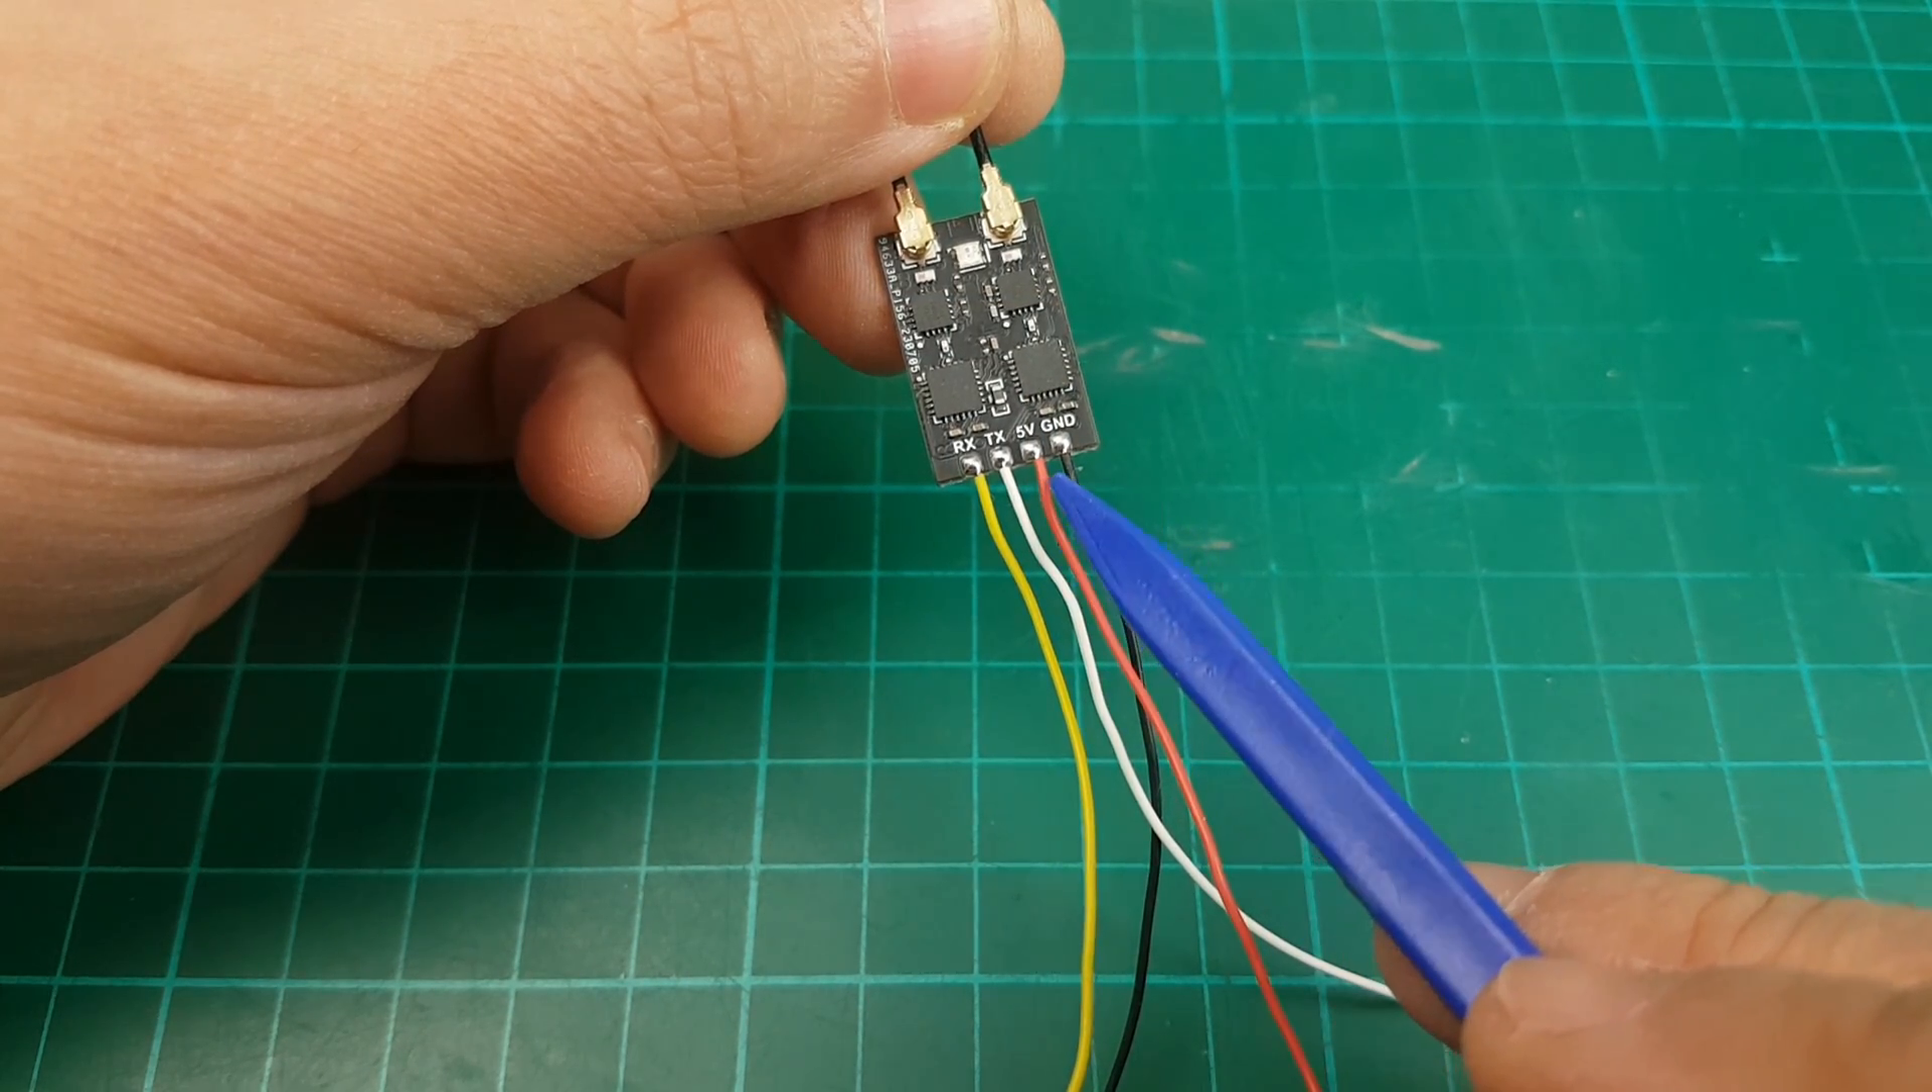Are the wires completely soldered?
Yes.